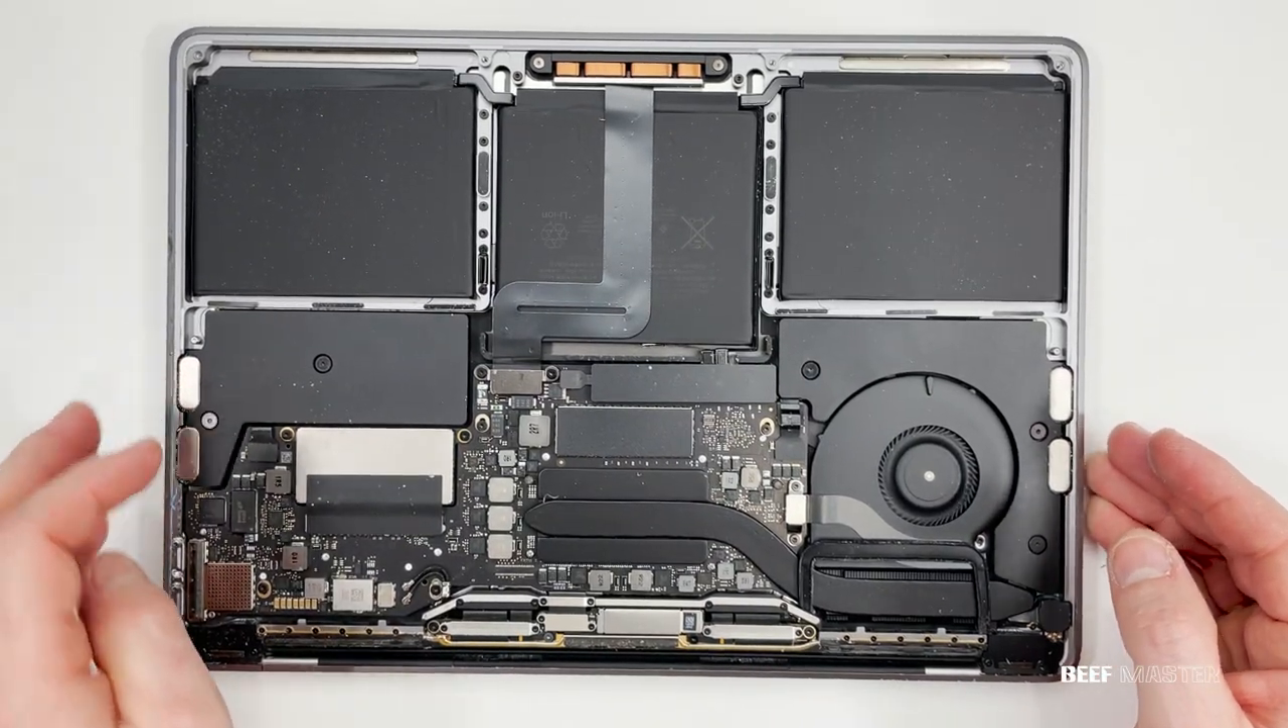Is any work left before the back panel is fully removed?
No.